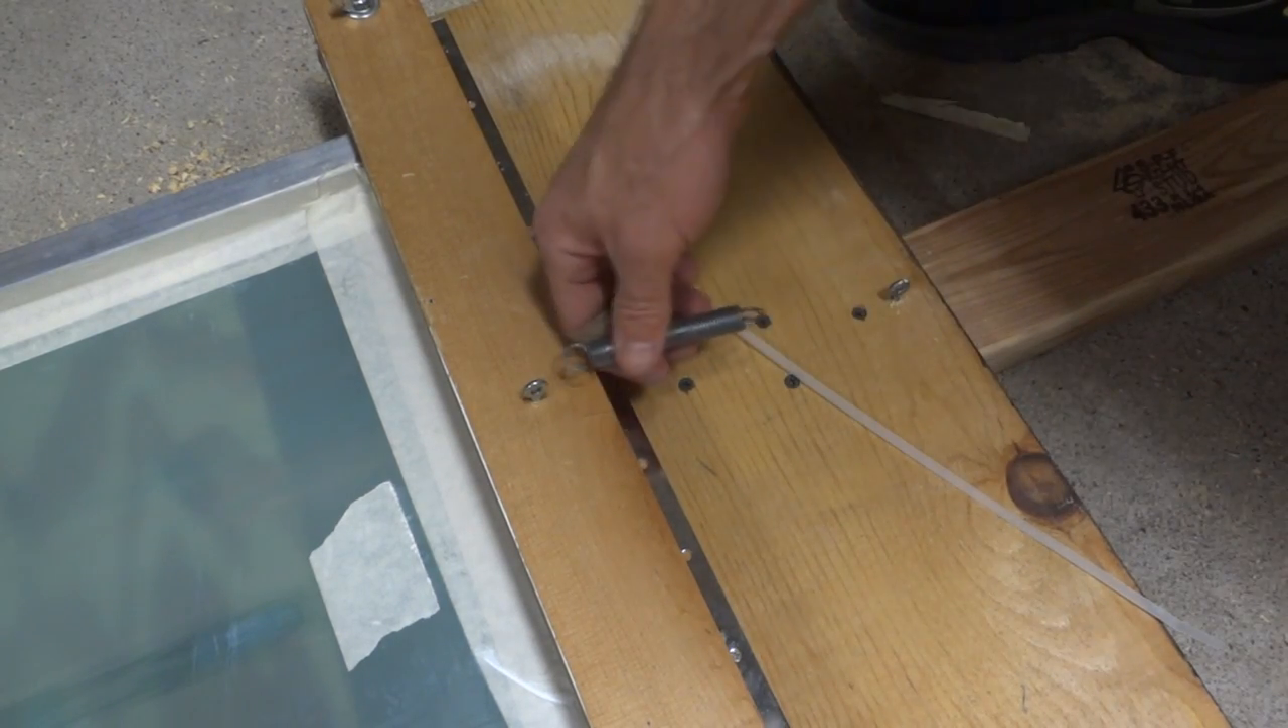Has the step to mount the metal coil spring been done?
No.